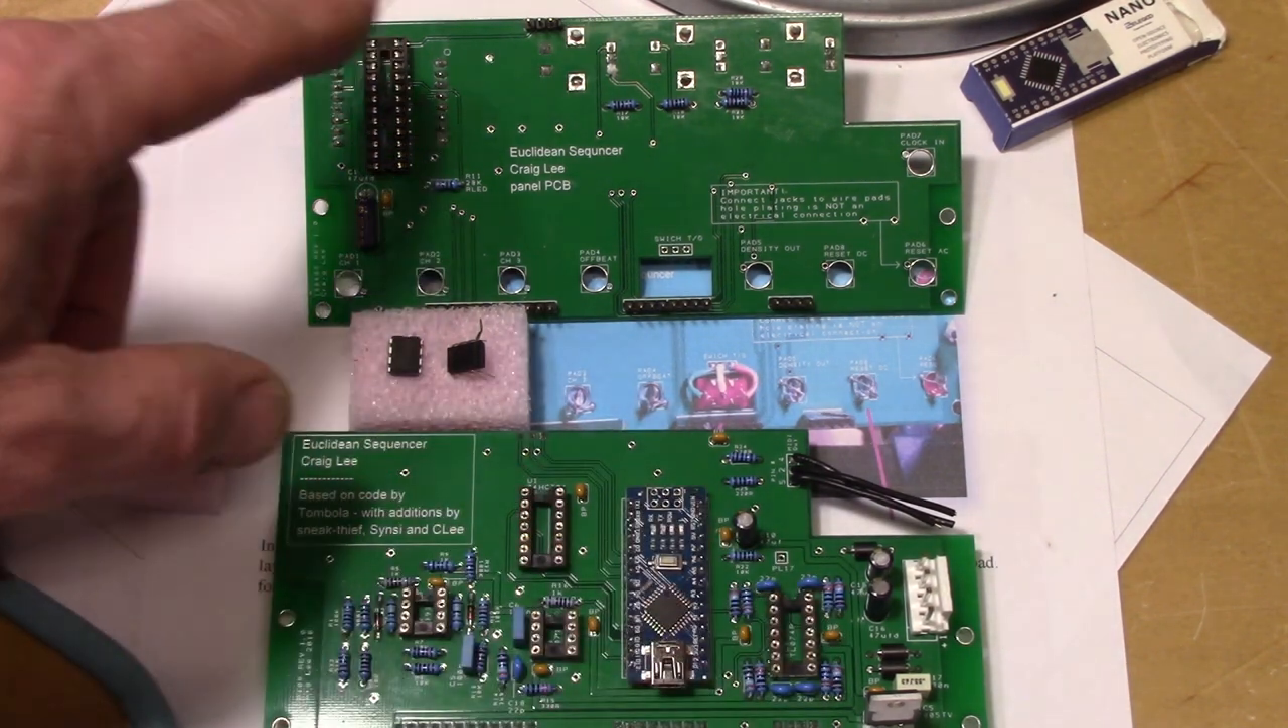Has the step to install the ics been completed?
No.